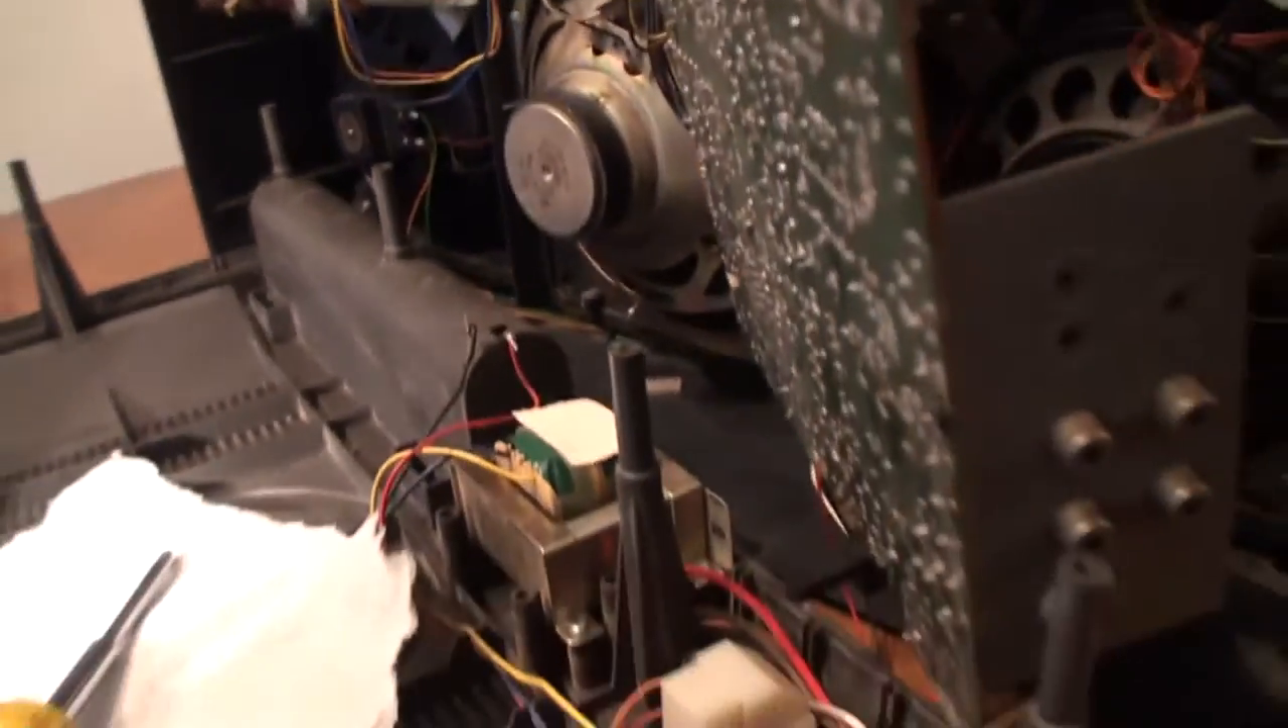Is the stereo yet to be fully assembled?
Yes.